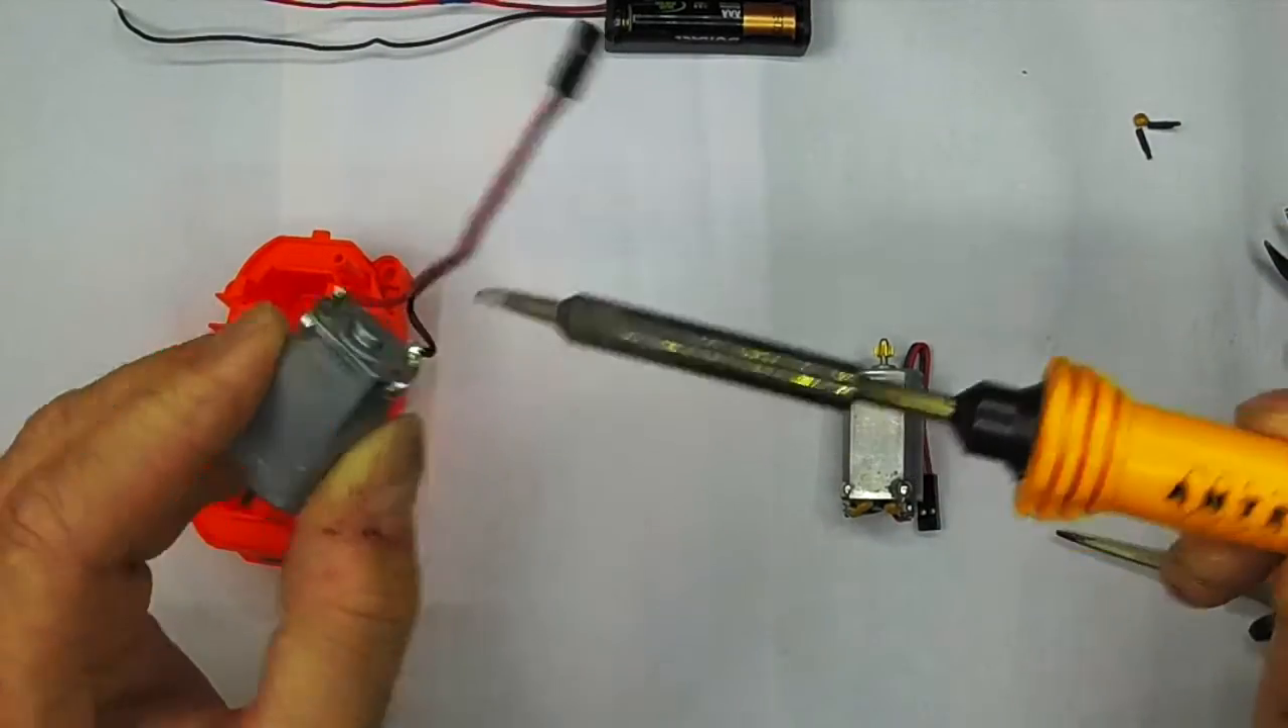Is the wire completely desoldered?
No.